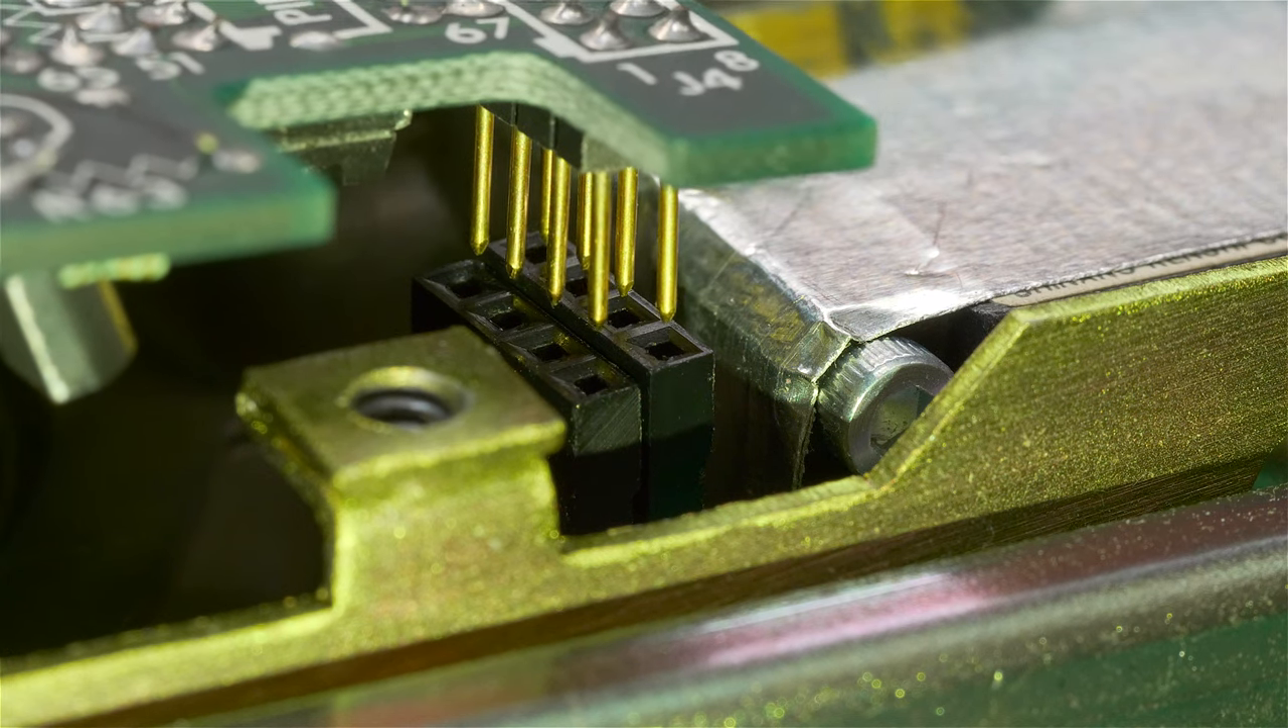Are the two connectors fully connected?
No.